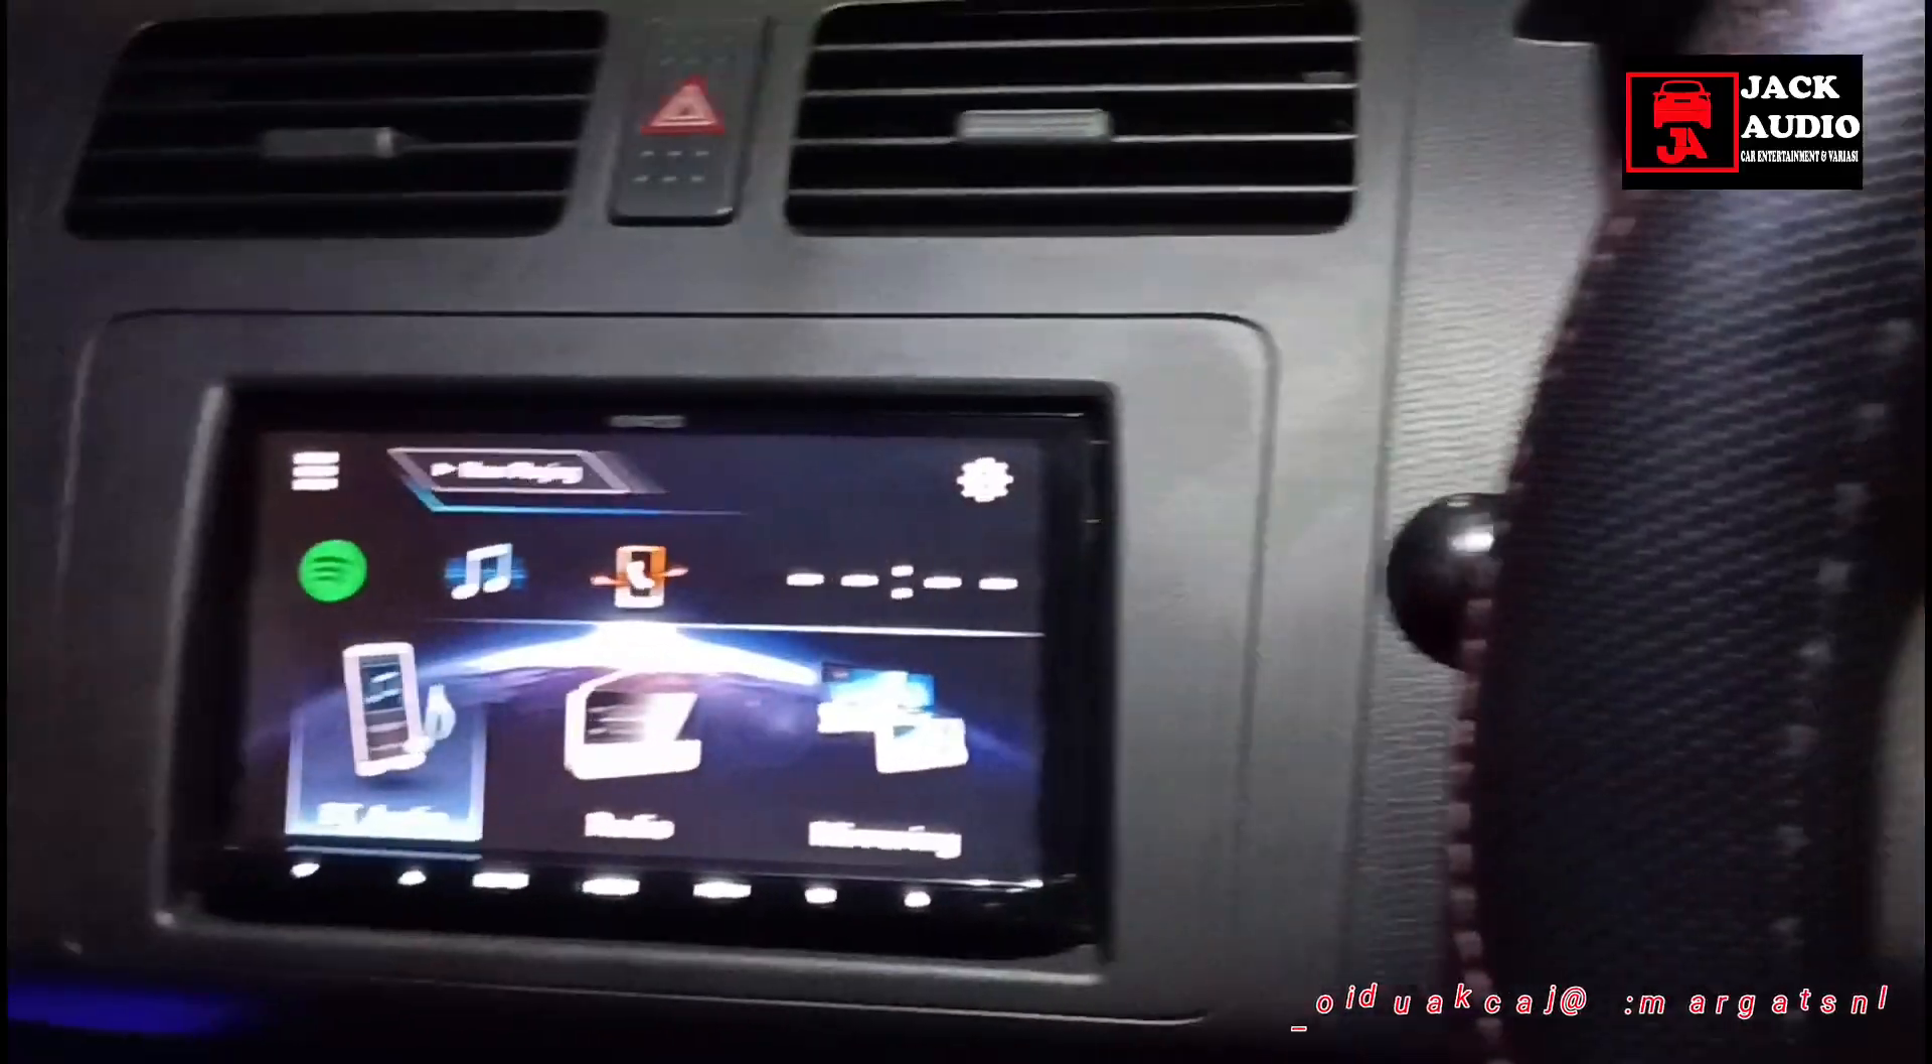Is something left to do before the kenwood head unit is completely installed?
No.